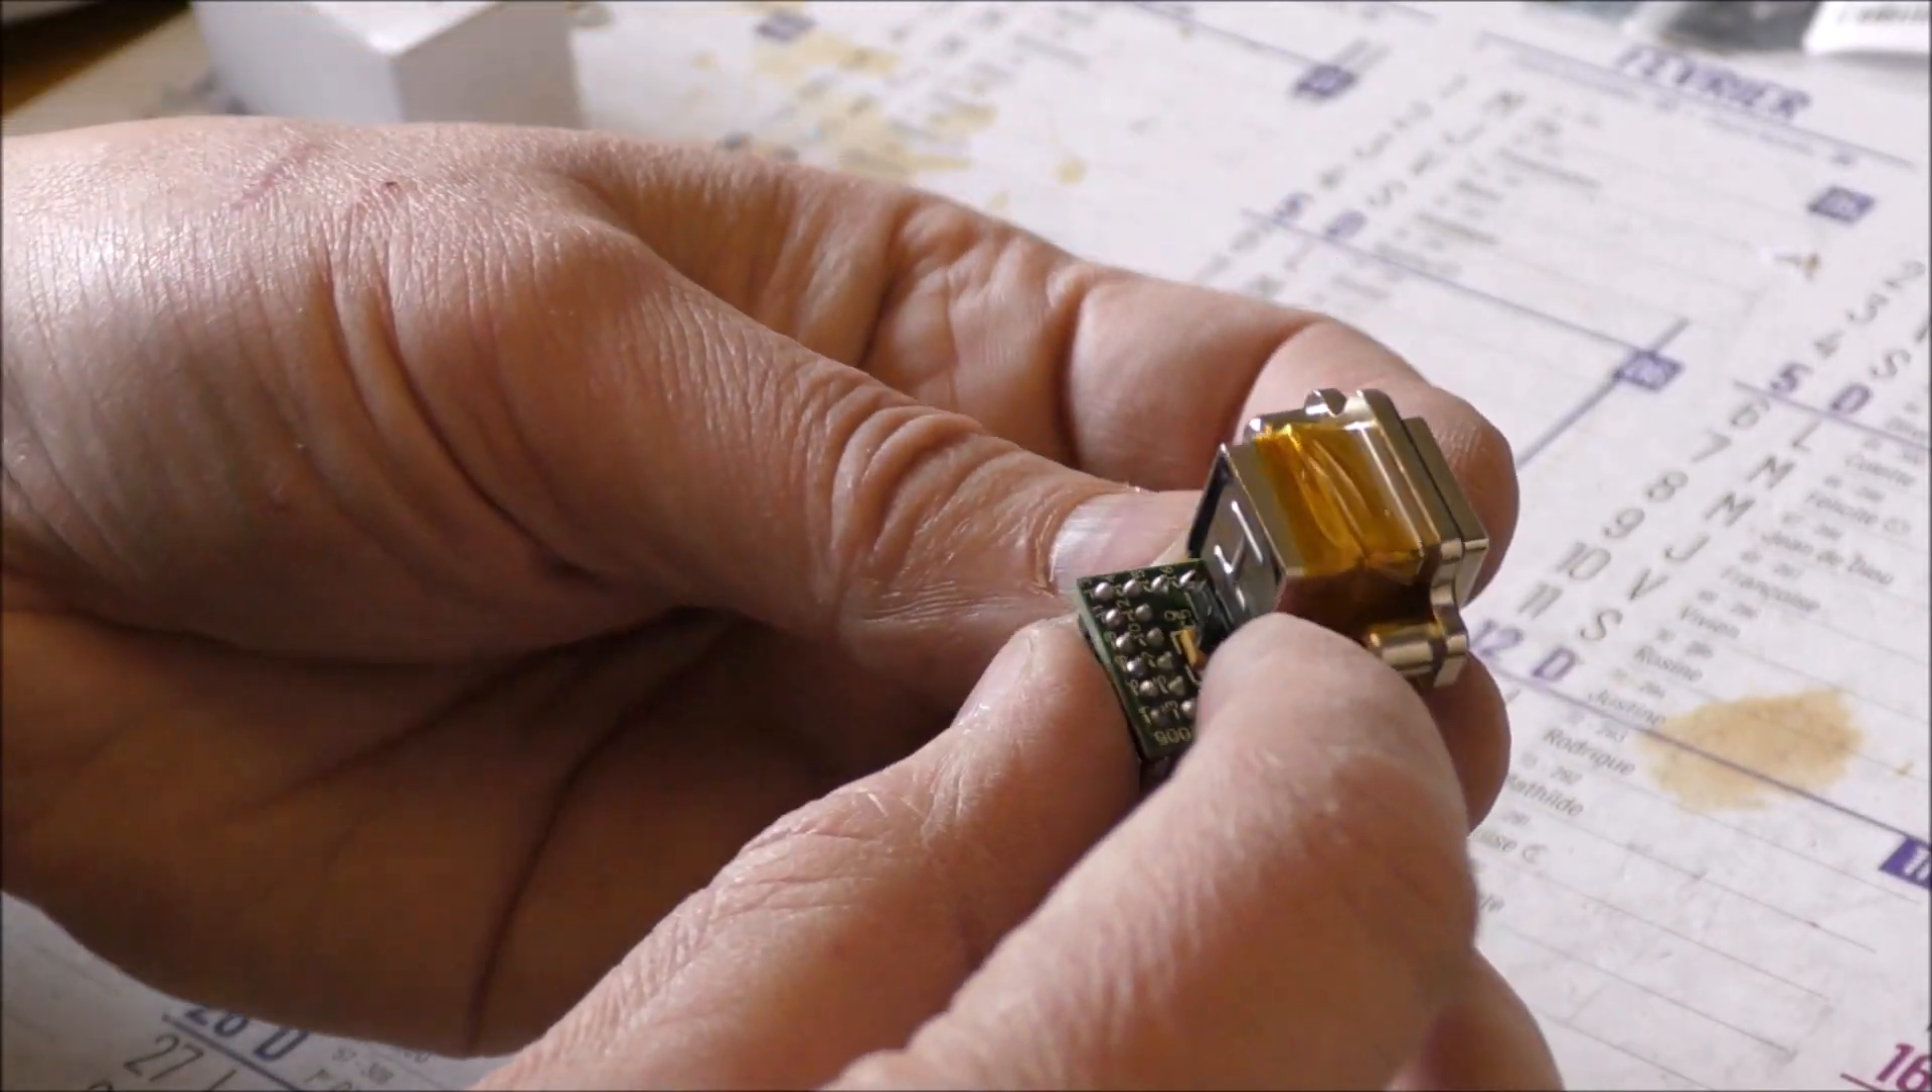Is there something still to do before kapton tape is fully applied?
No.